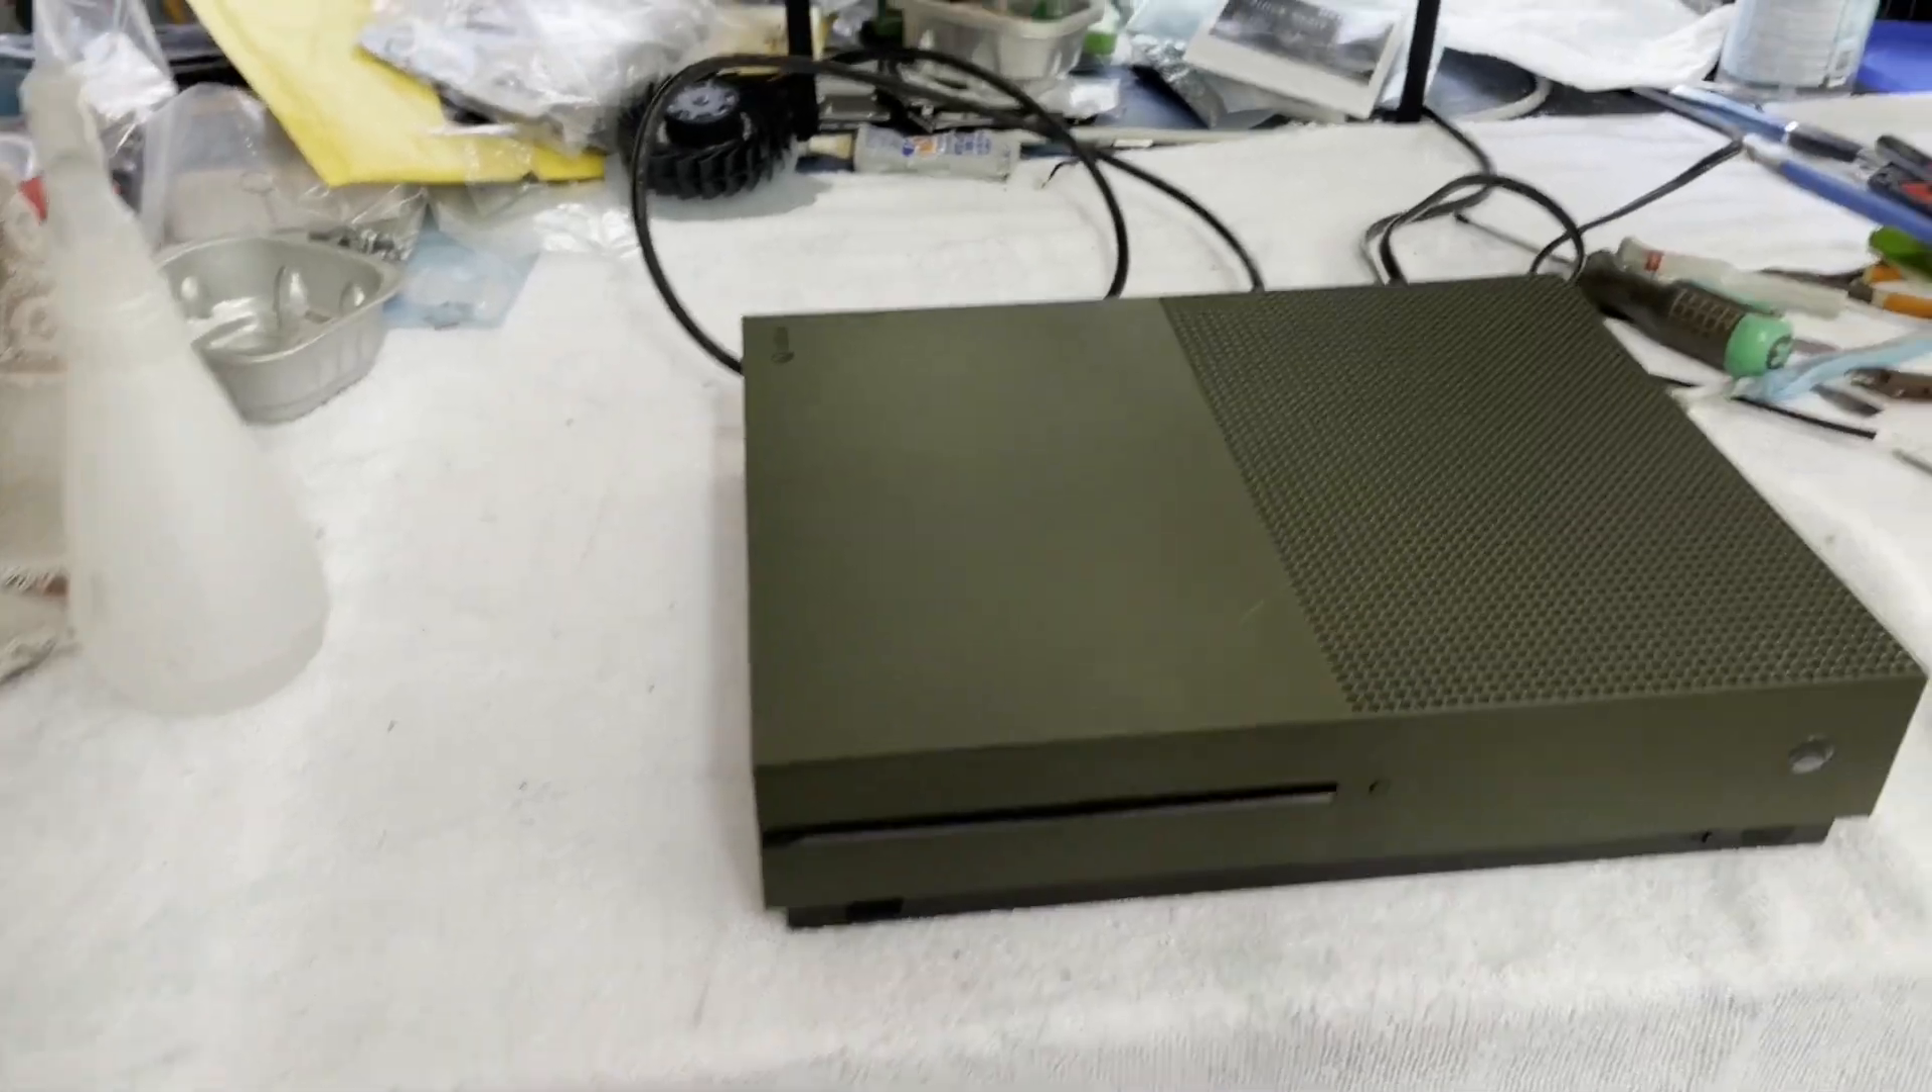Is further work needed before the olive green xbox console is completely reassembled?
No.